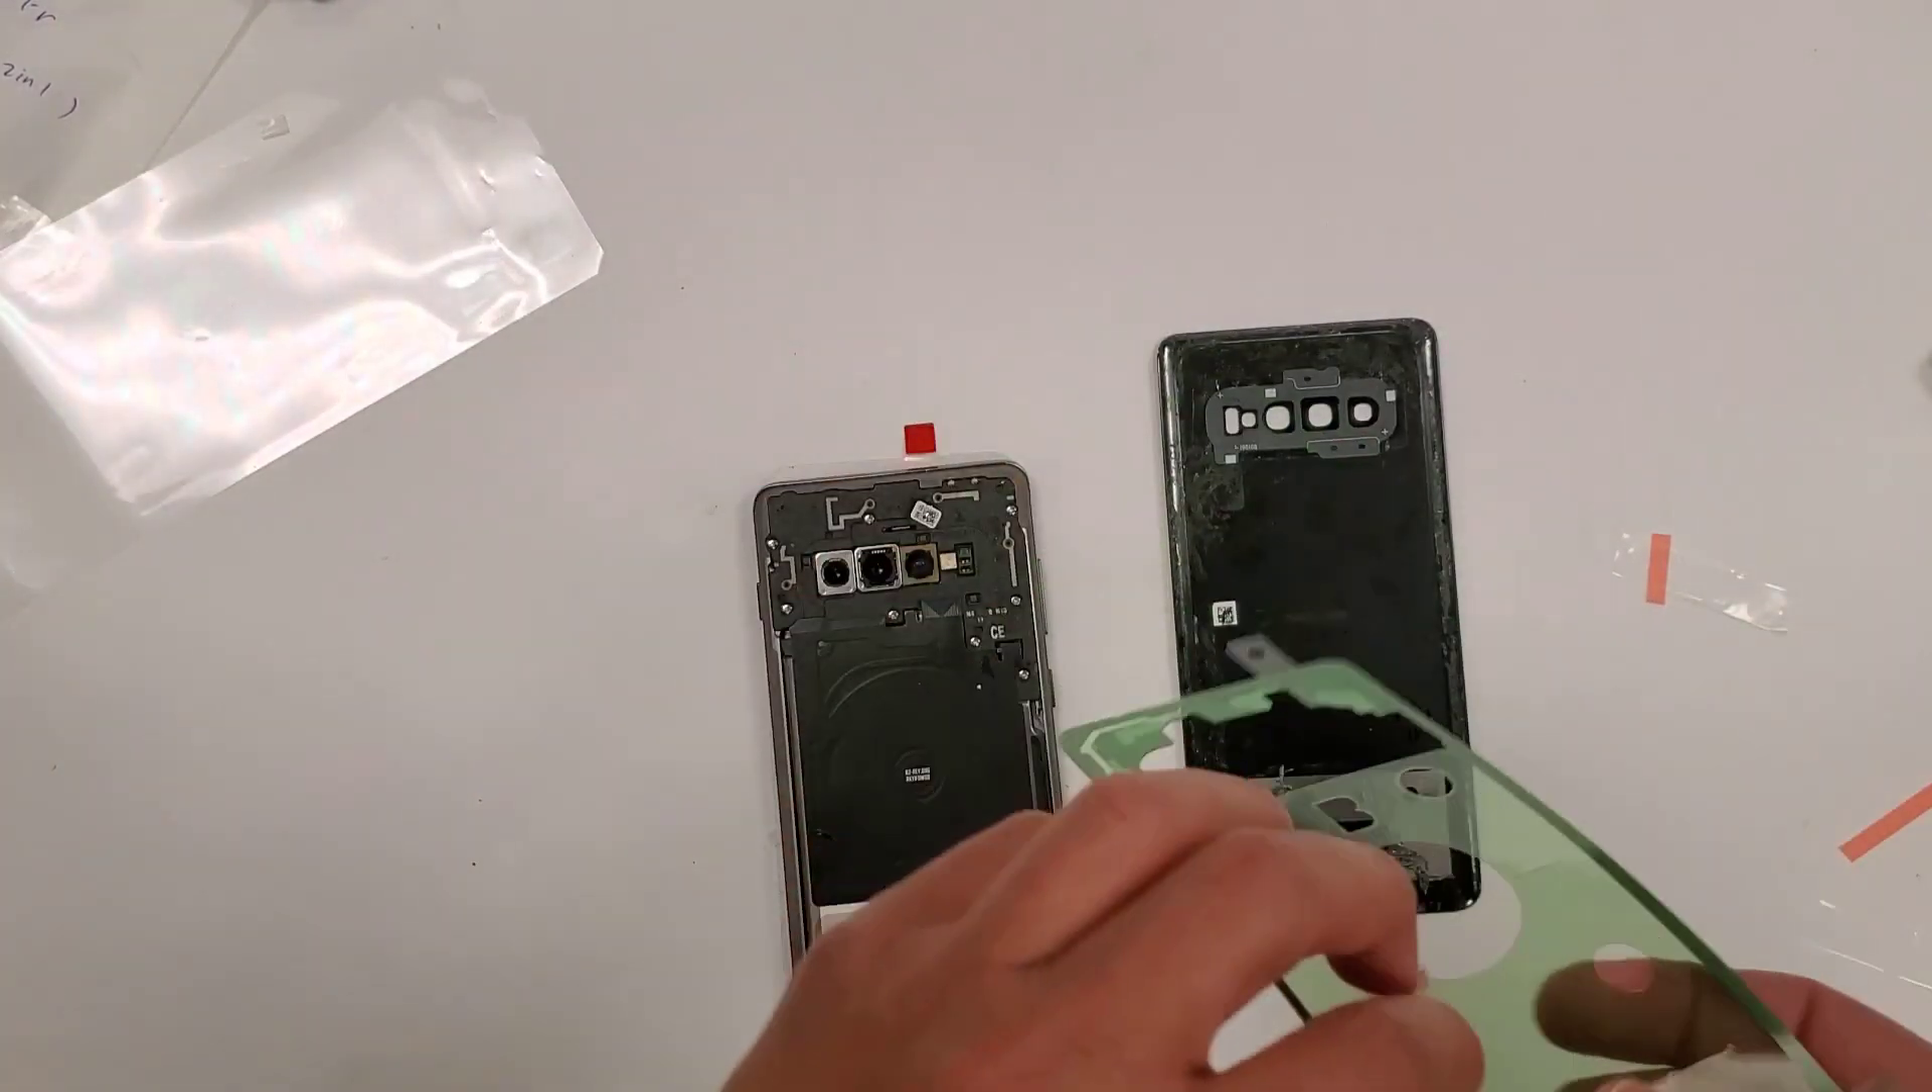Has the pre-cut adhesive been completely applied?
No.